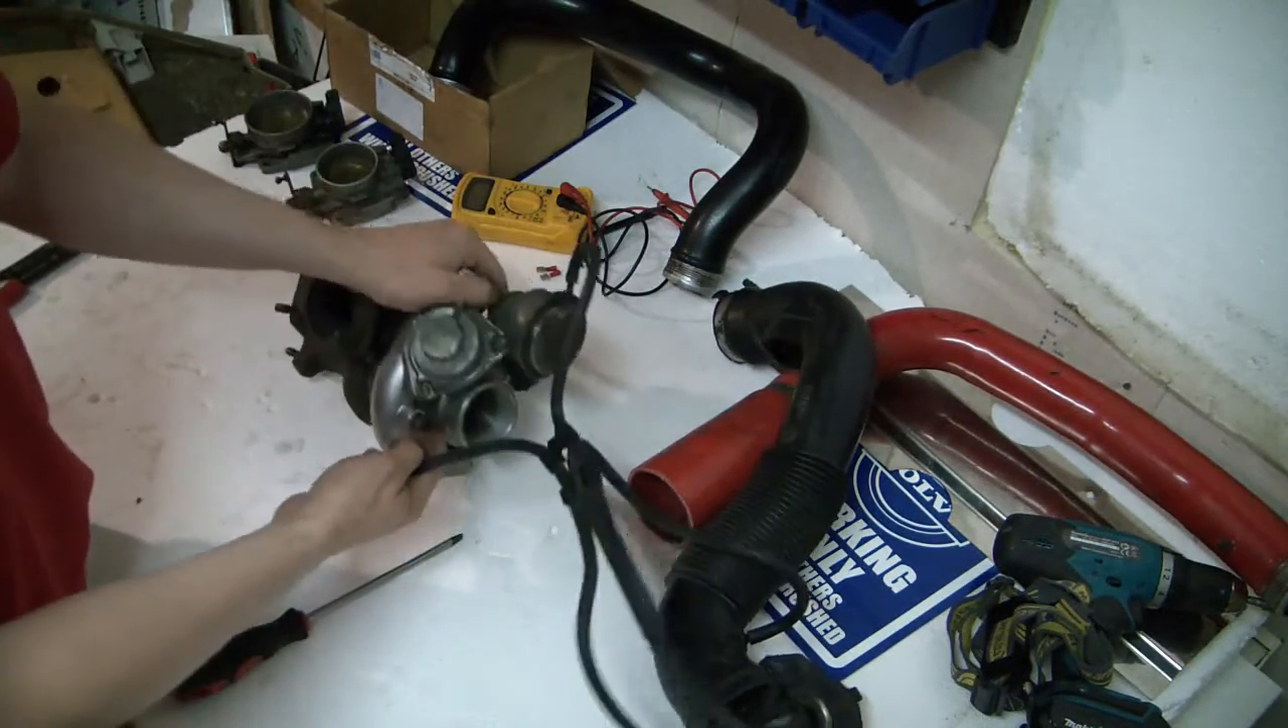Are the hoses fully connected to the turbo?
No.